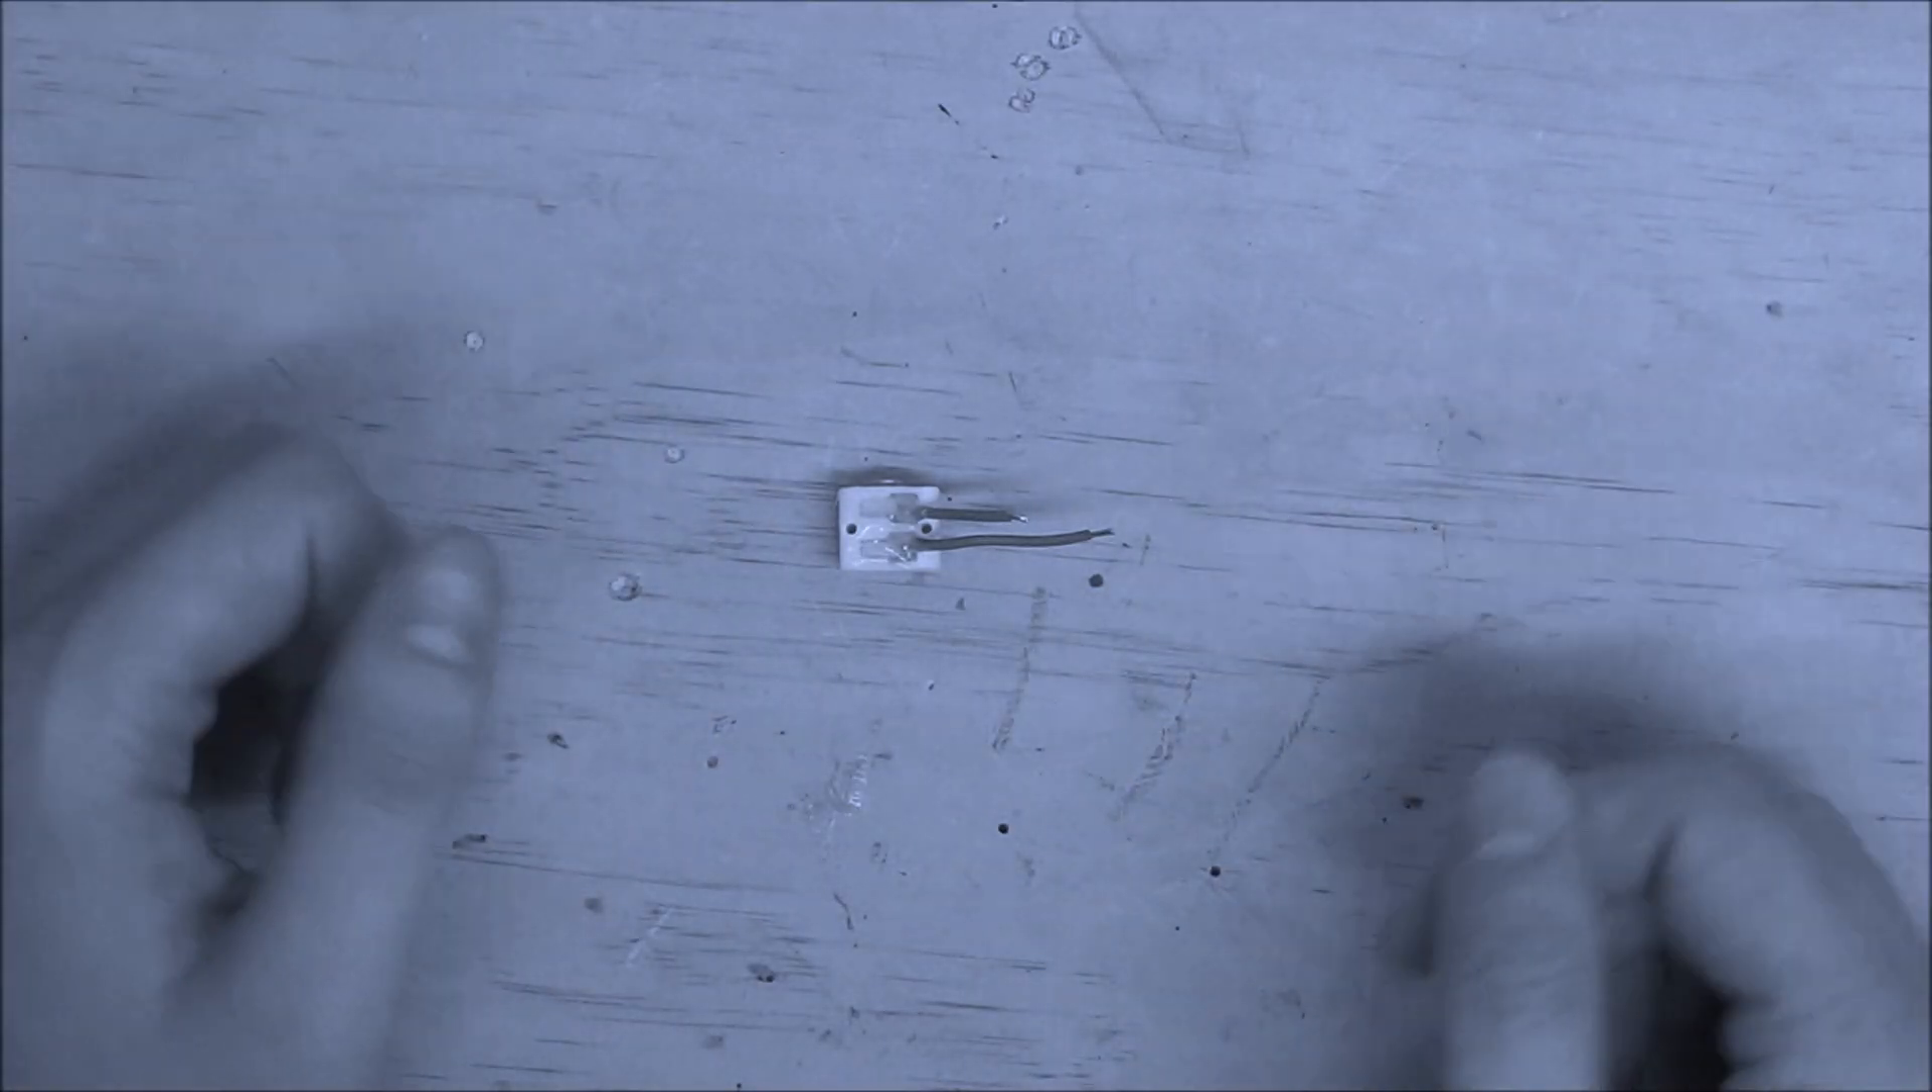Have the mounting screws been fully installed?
No.